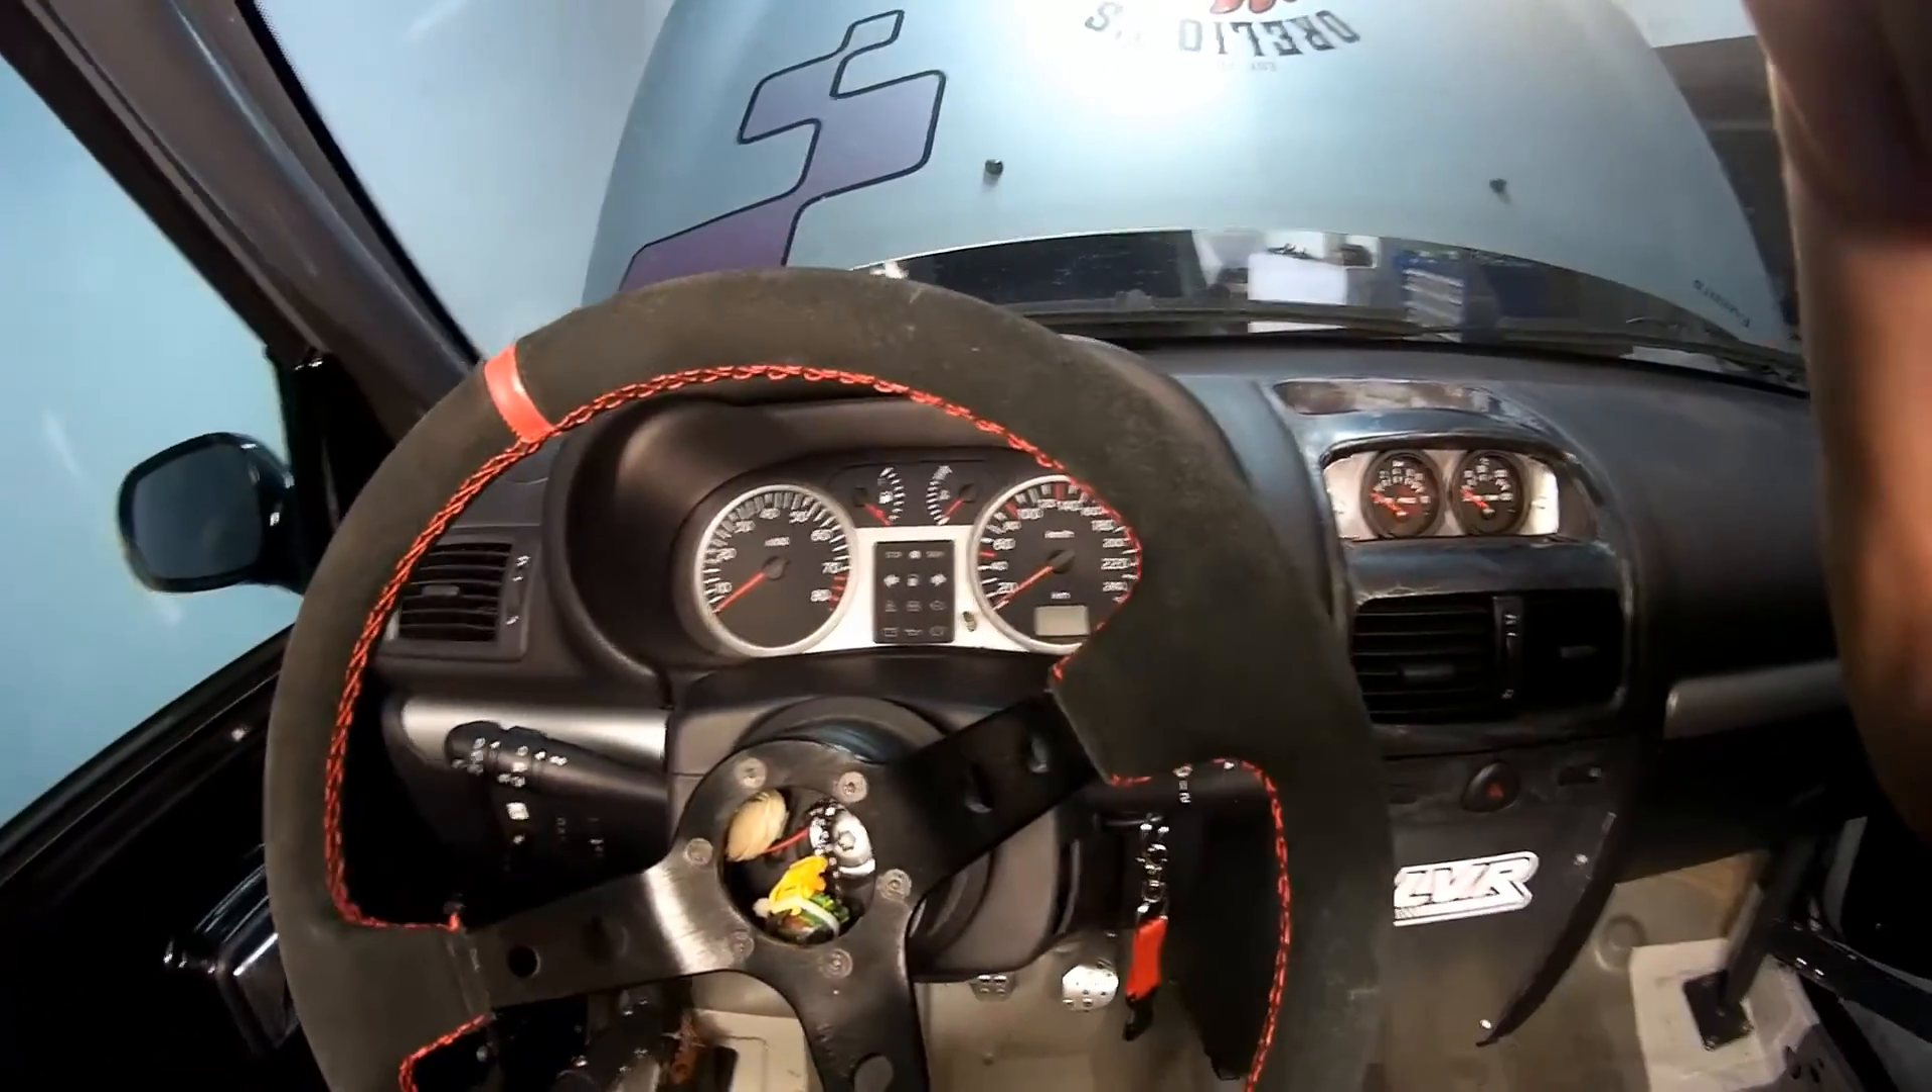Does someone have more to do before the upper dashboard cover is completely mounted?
No.